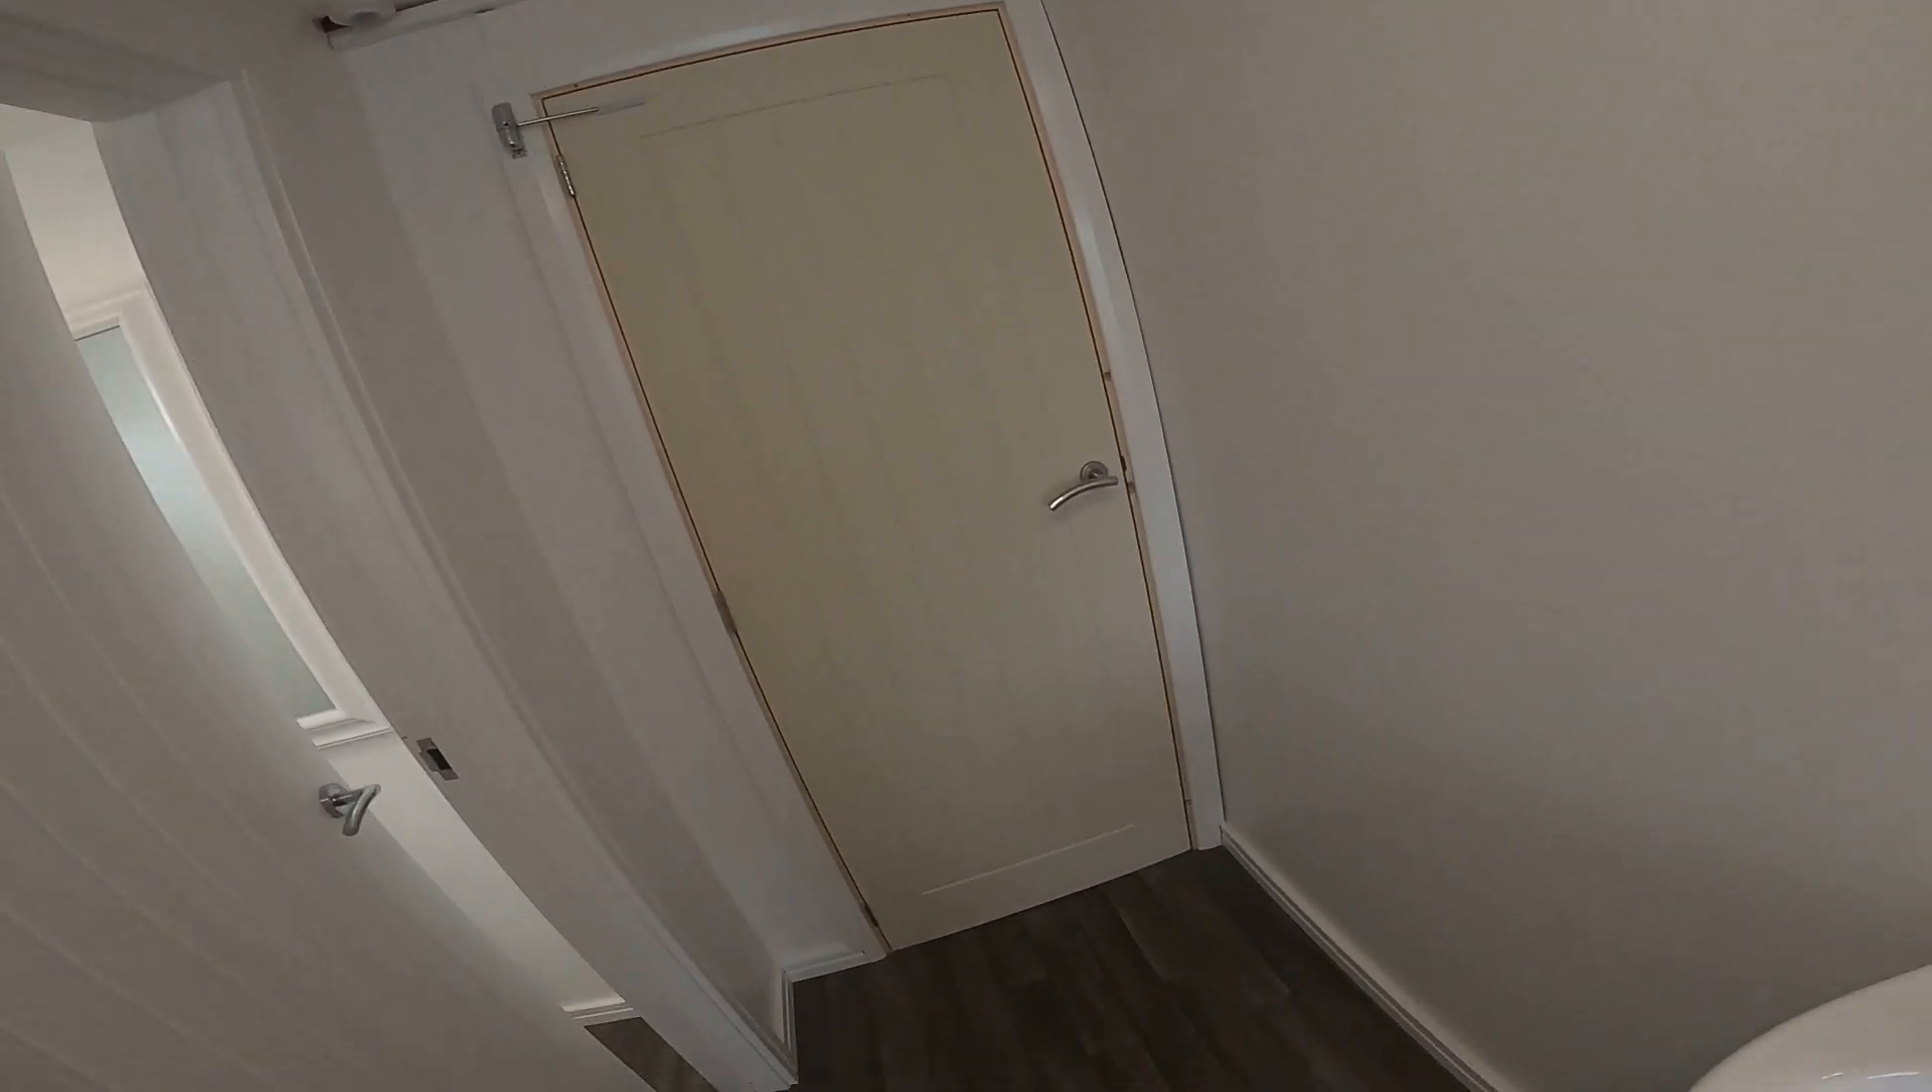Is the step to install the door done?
Yes.